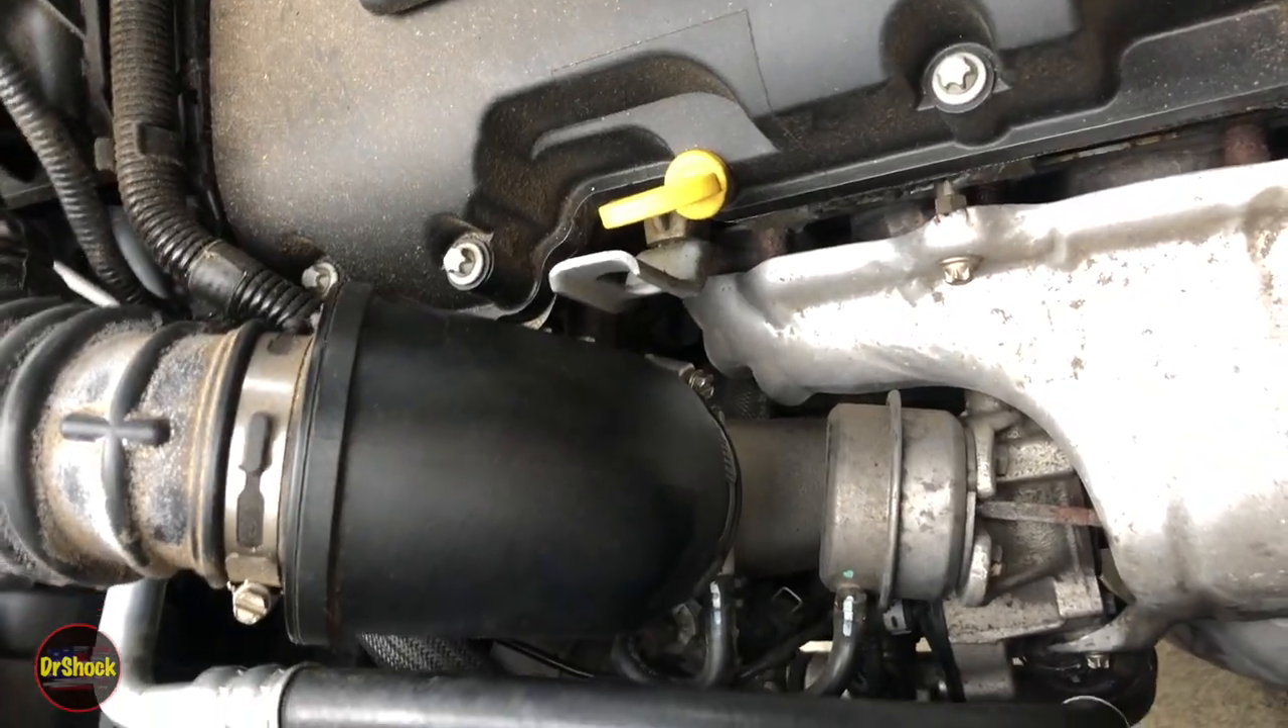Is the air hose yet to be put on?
No.